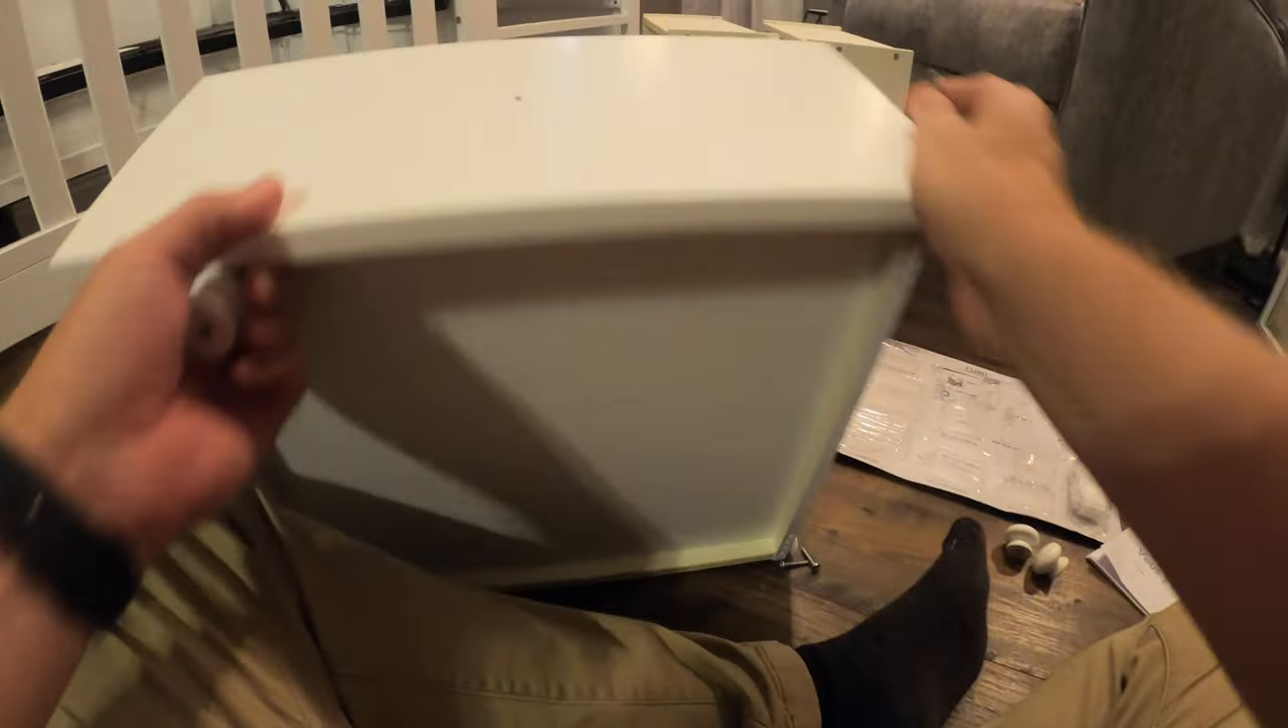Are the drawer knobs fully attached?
No.